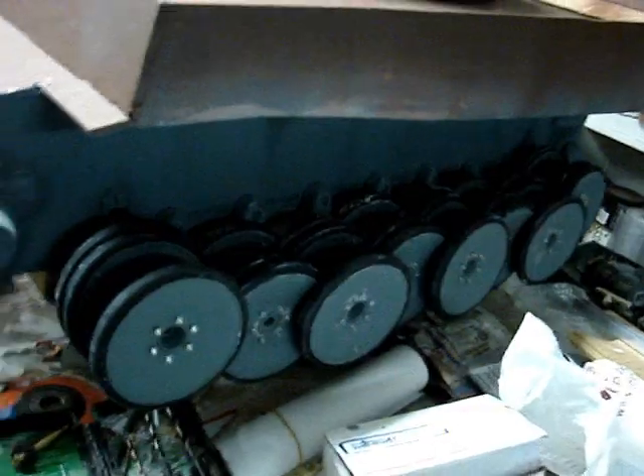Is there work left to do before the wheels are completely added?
No.